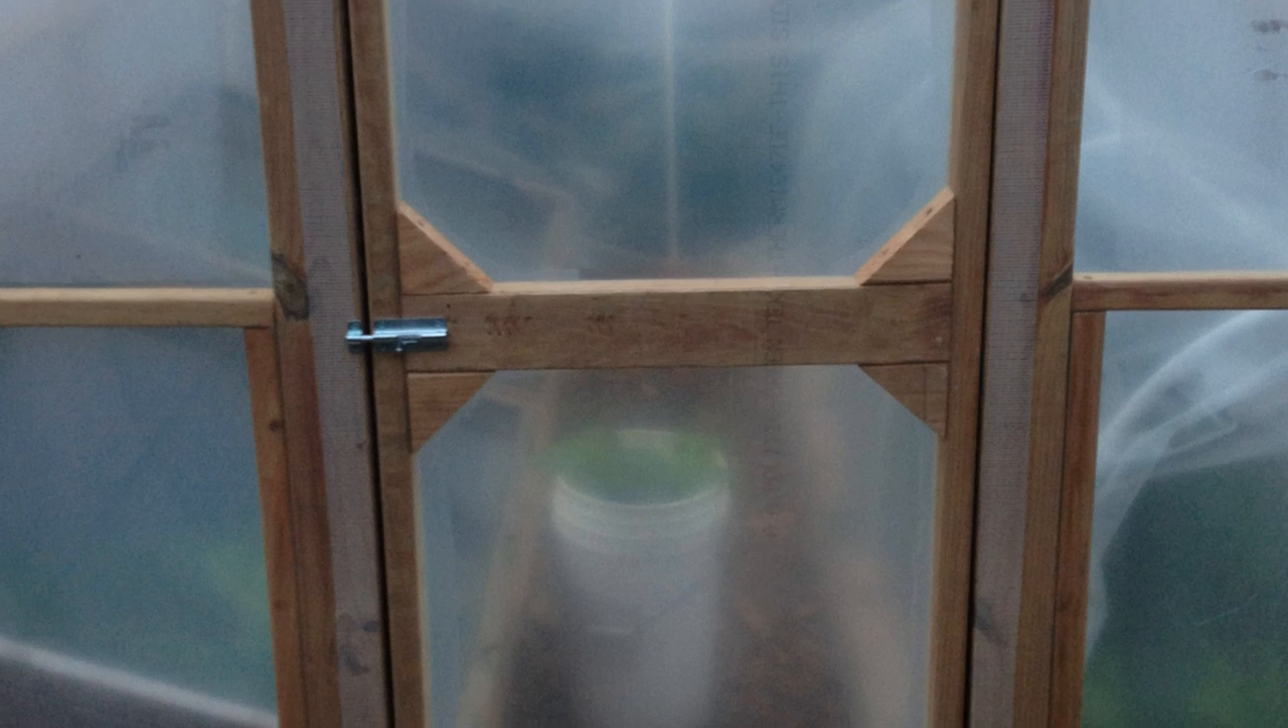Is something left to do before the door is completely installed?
No.